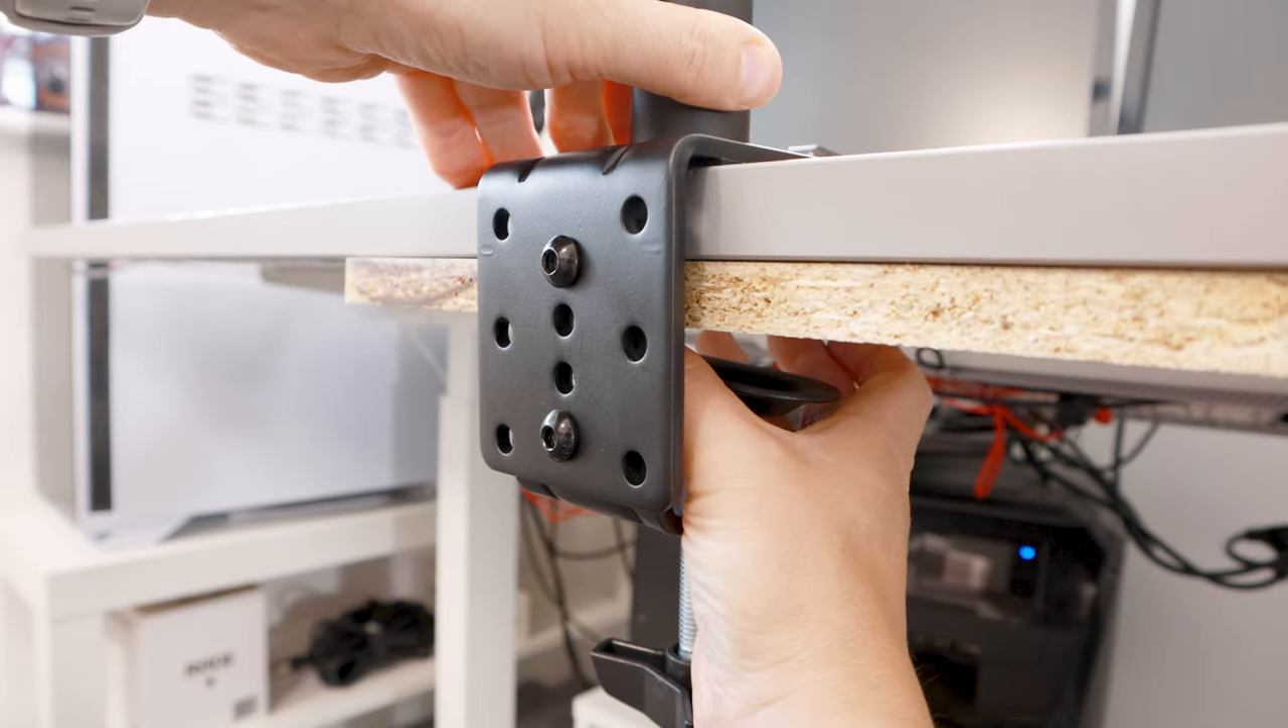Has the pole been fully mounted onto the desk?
No.